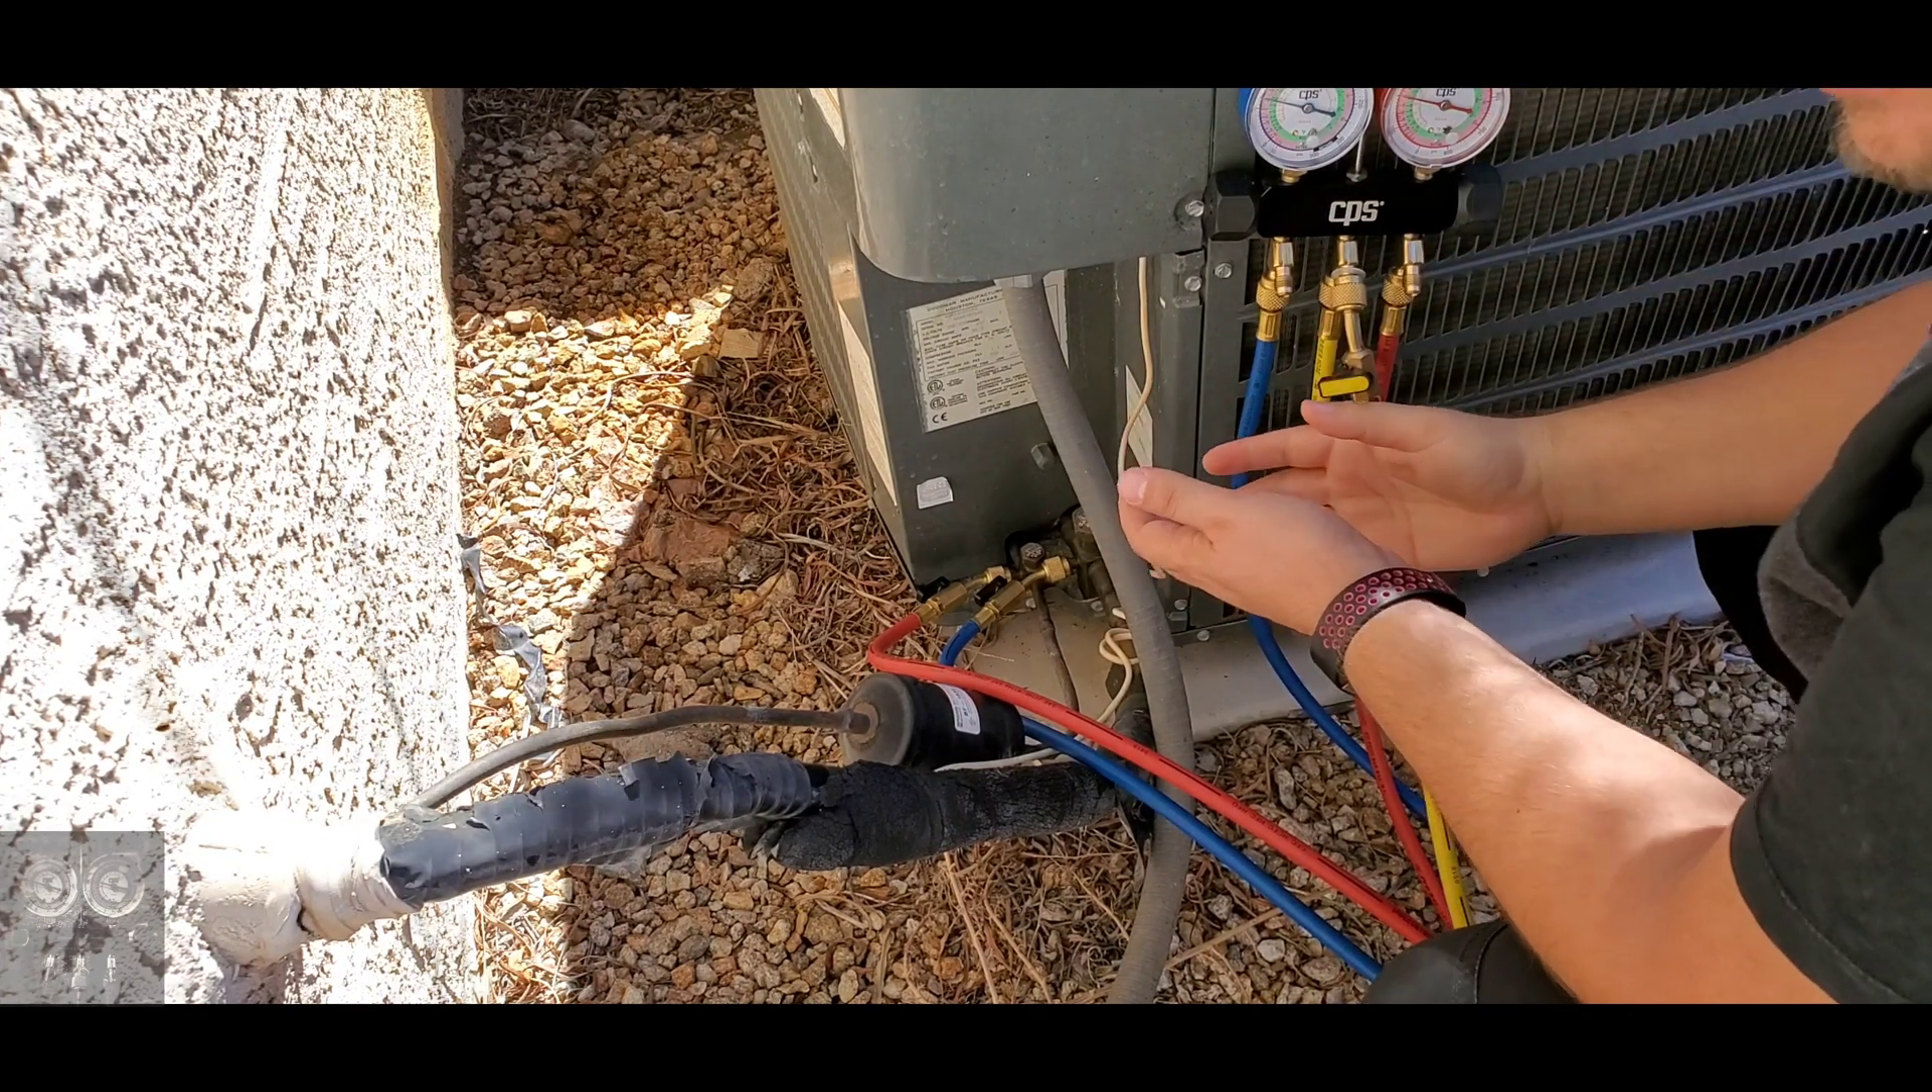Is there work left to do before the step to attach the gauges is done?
No.